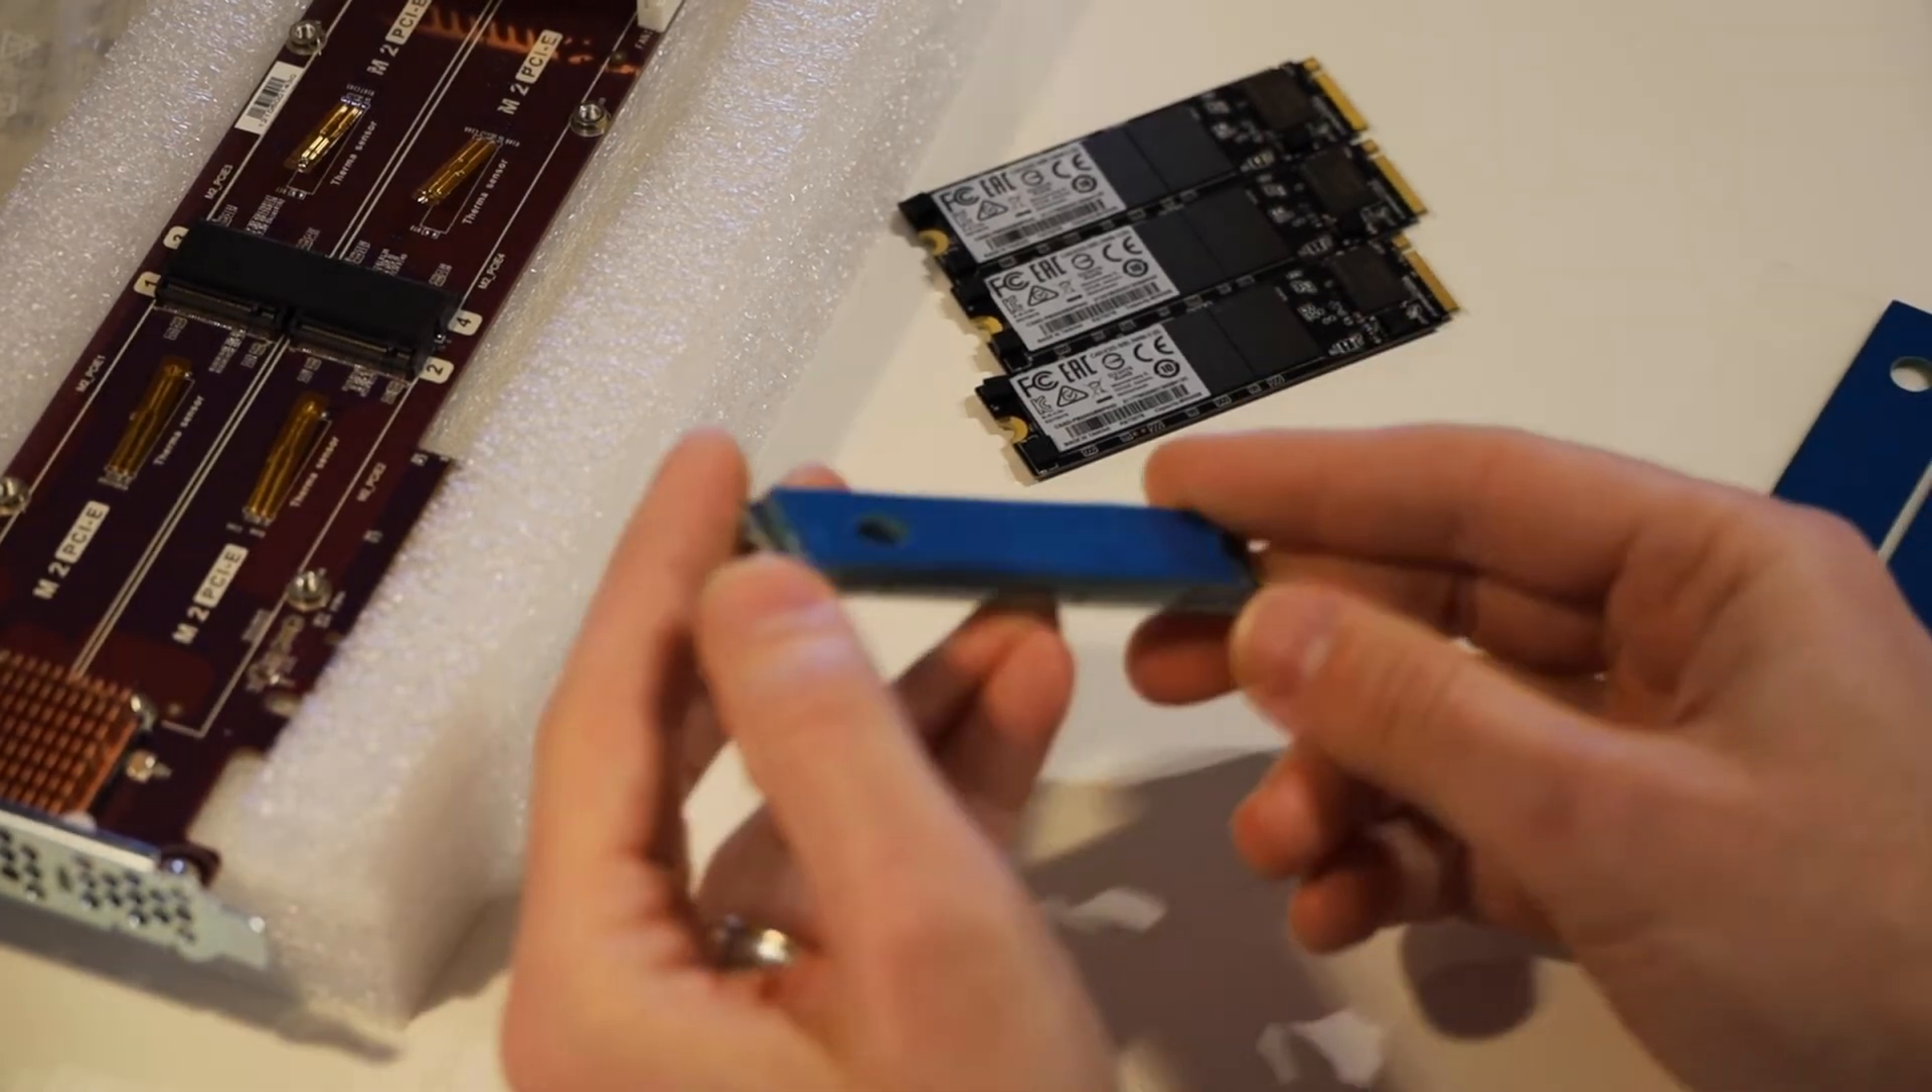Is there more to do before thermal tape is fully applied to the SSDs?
Yes.